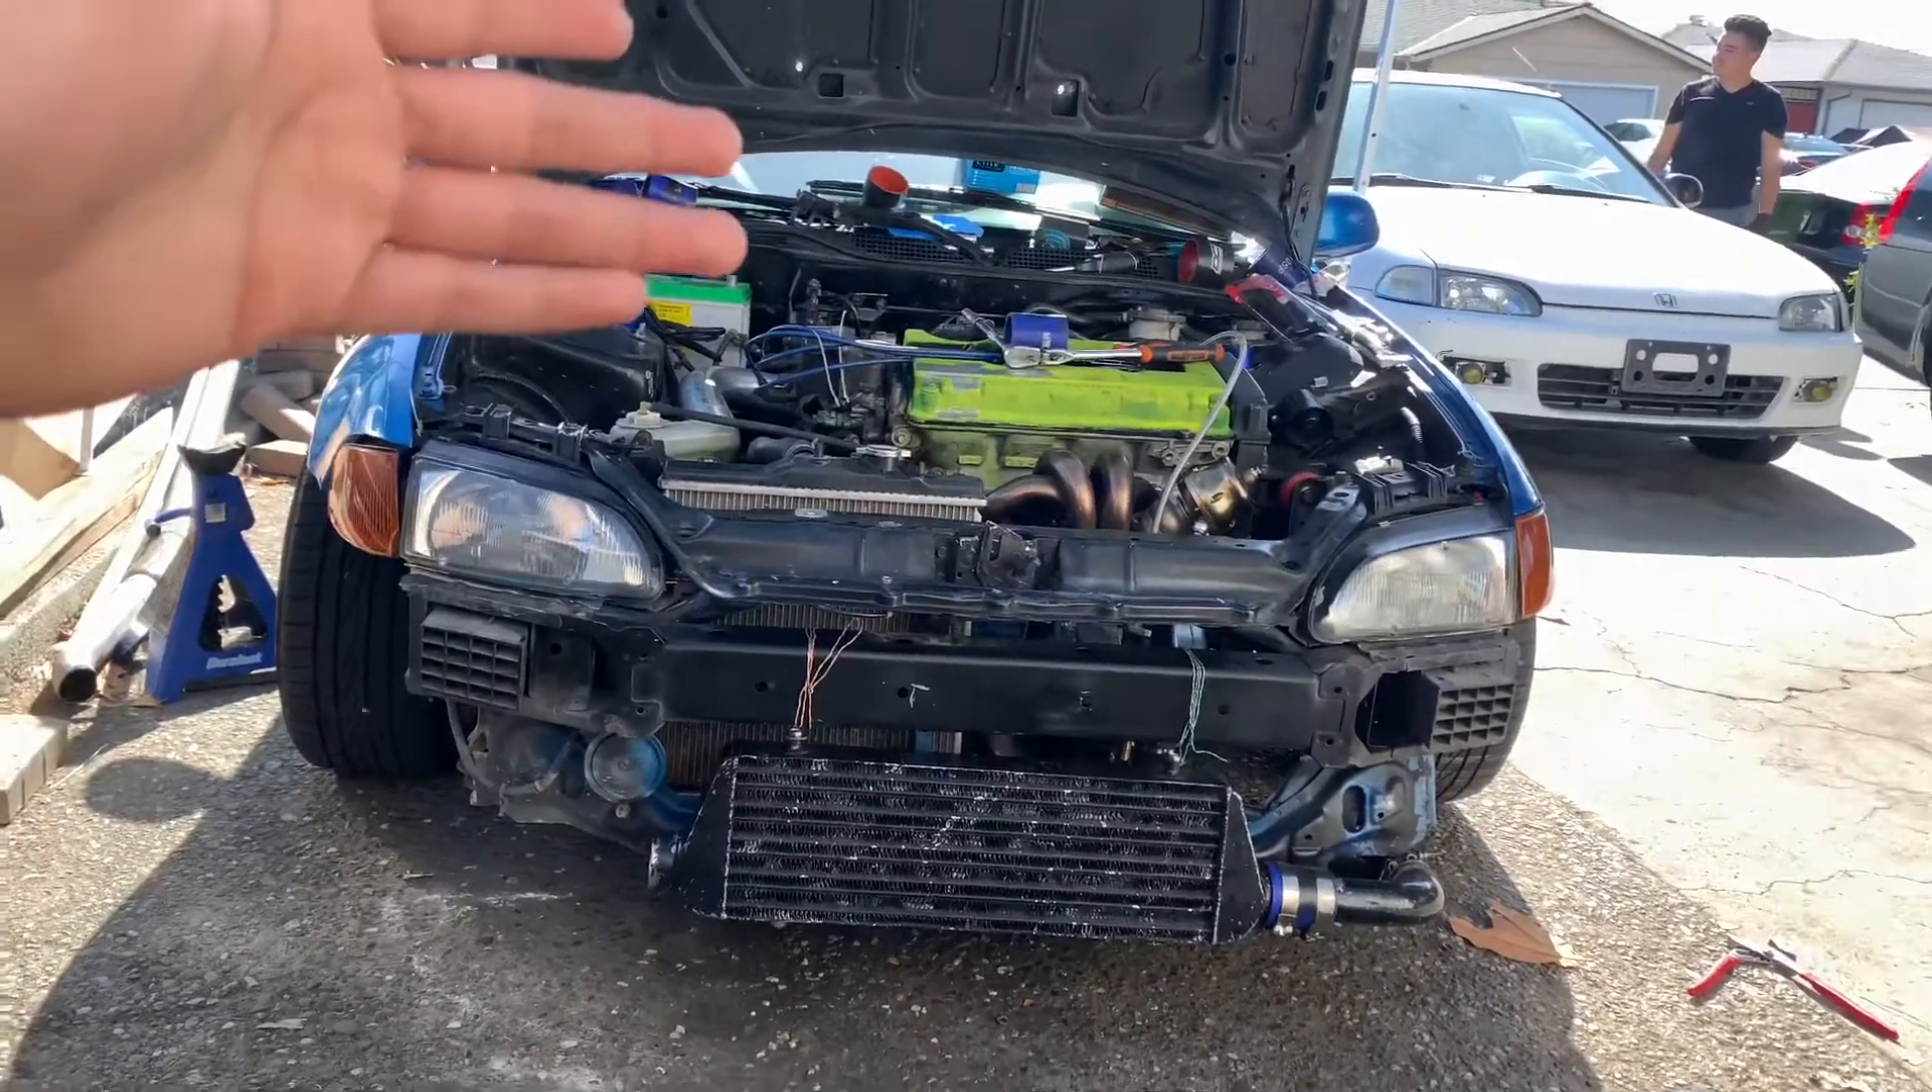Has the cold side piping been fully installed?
No.